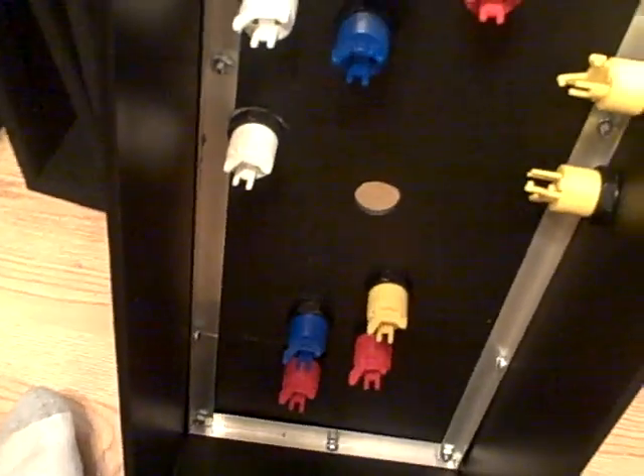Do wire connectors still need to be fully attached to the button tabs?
Yes.